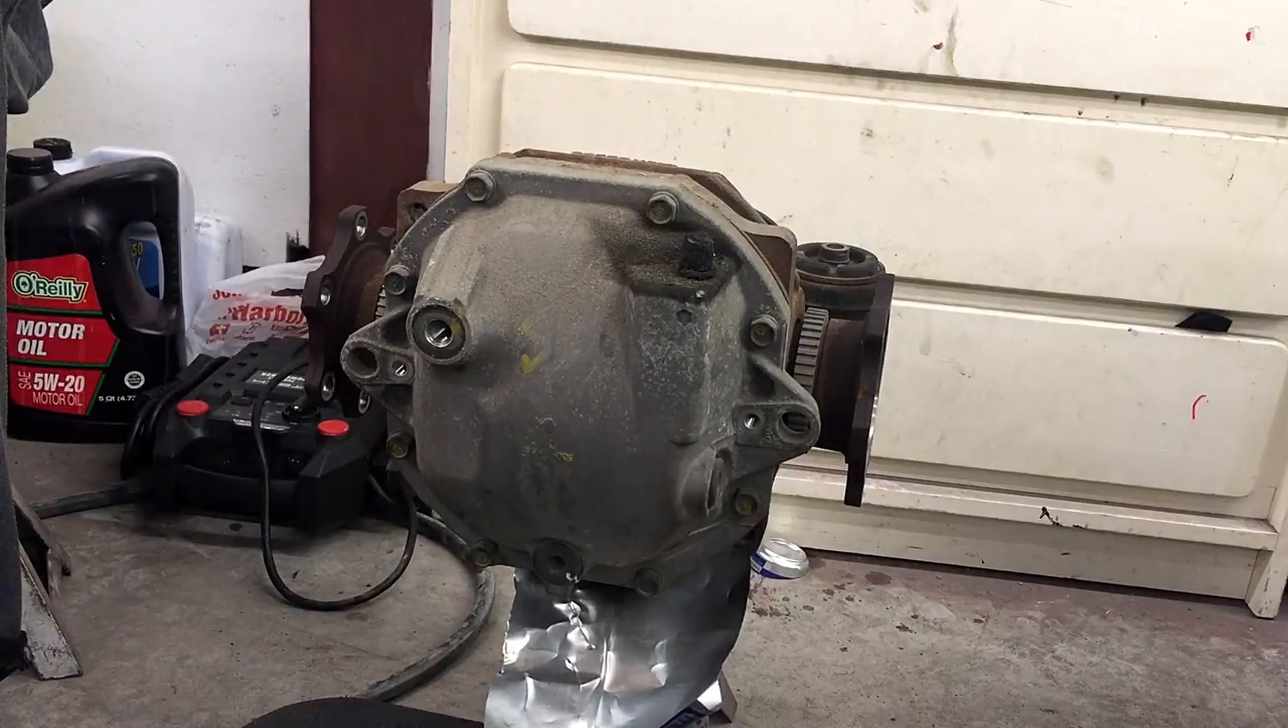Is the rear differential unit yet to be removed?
No.